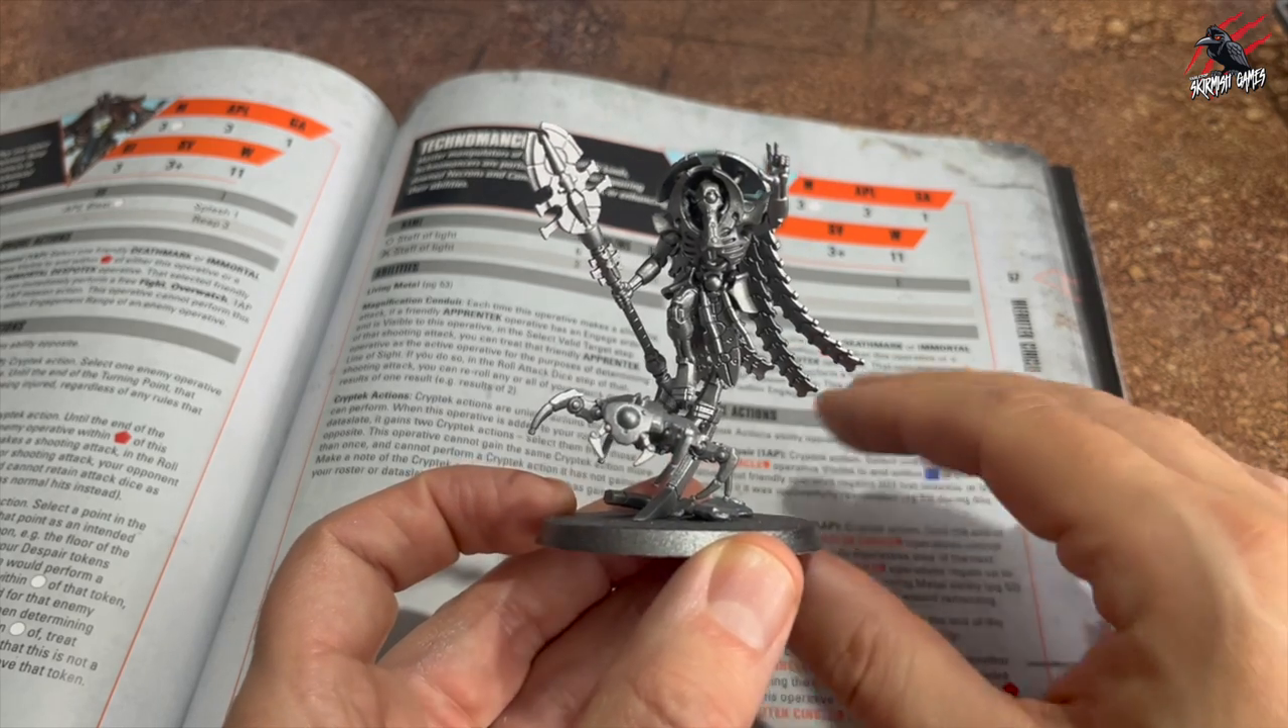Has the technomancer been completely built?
Yes.